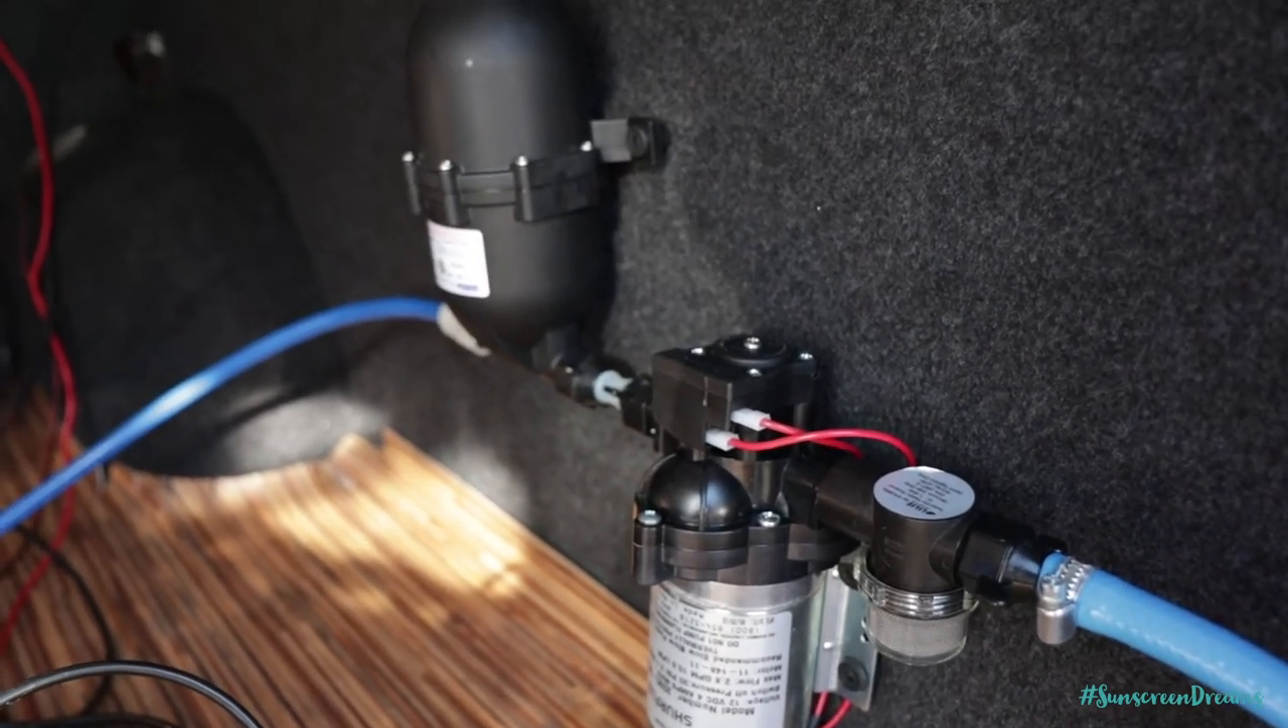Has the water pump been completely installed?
Yes.